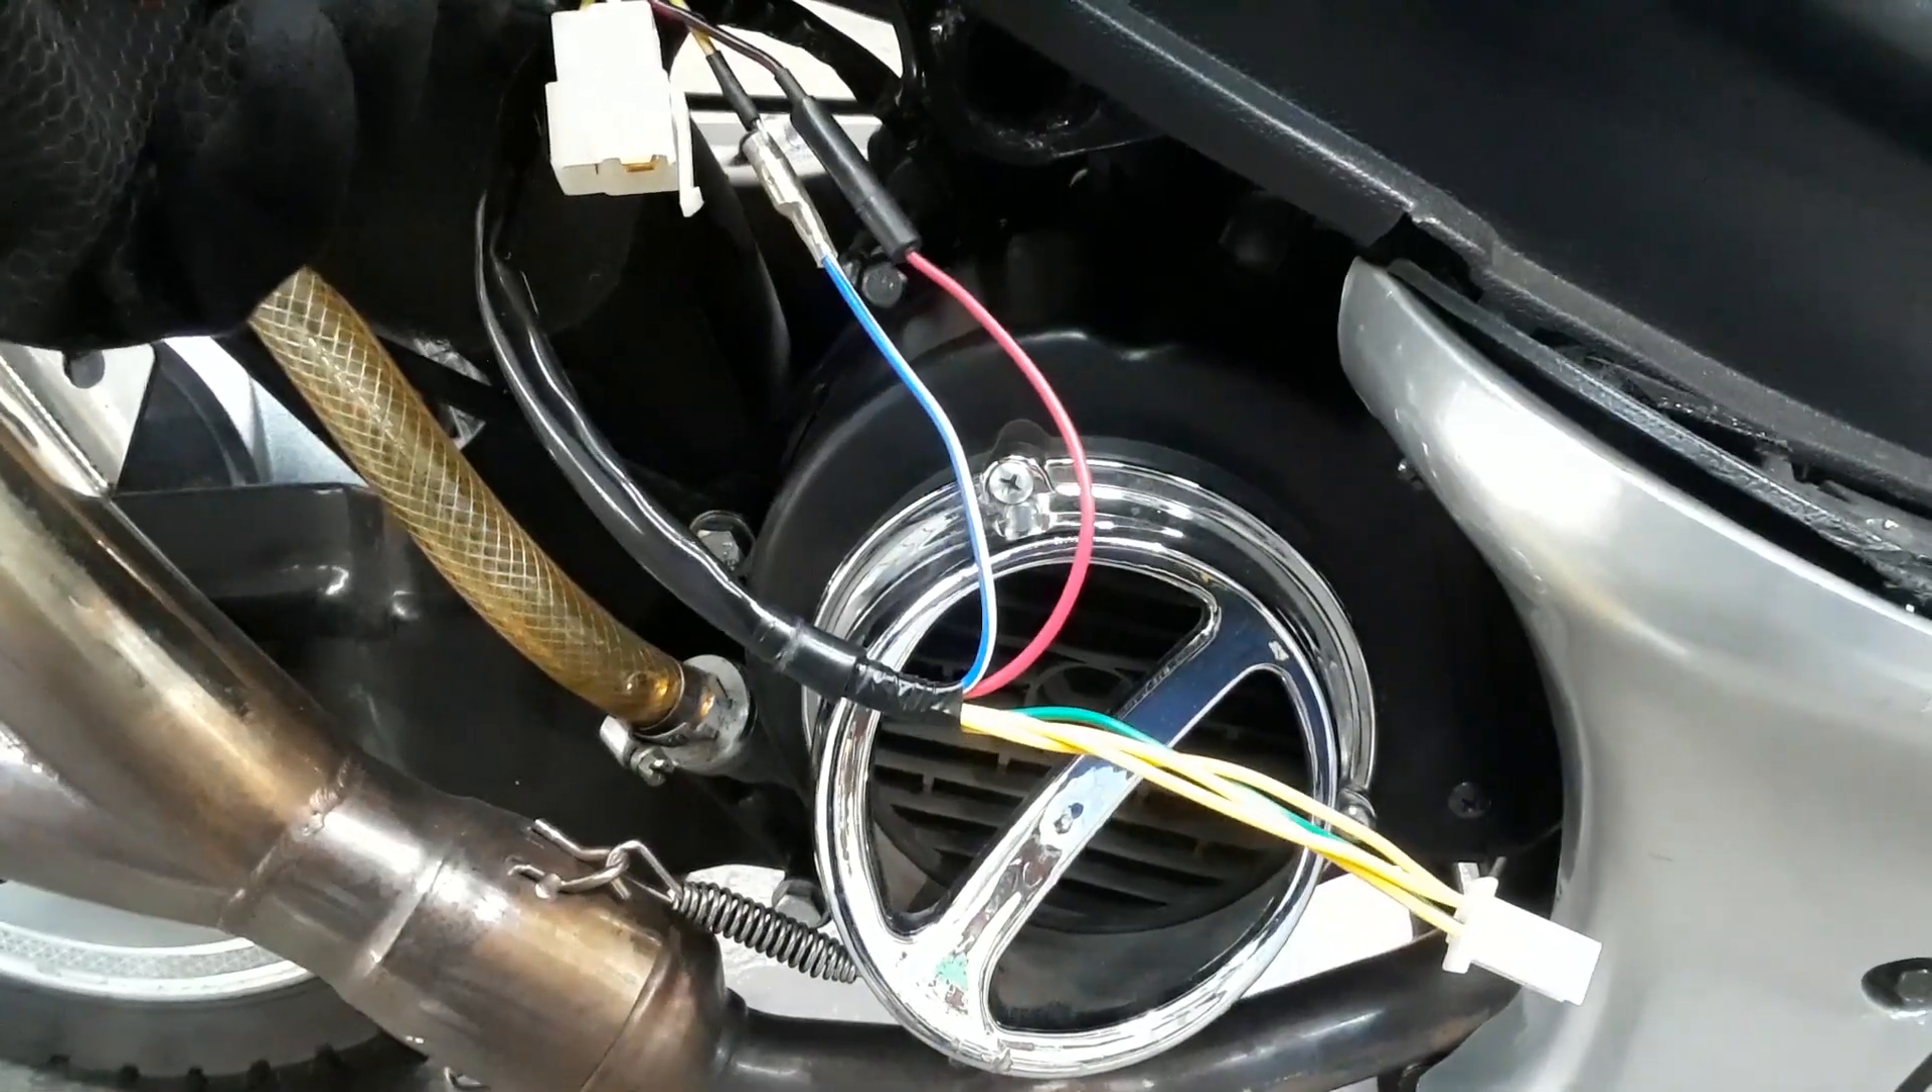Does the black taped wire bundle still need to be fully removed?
Yes.